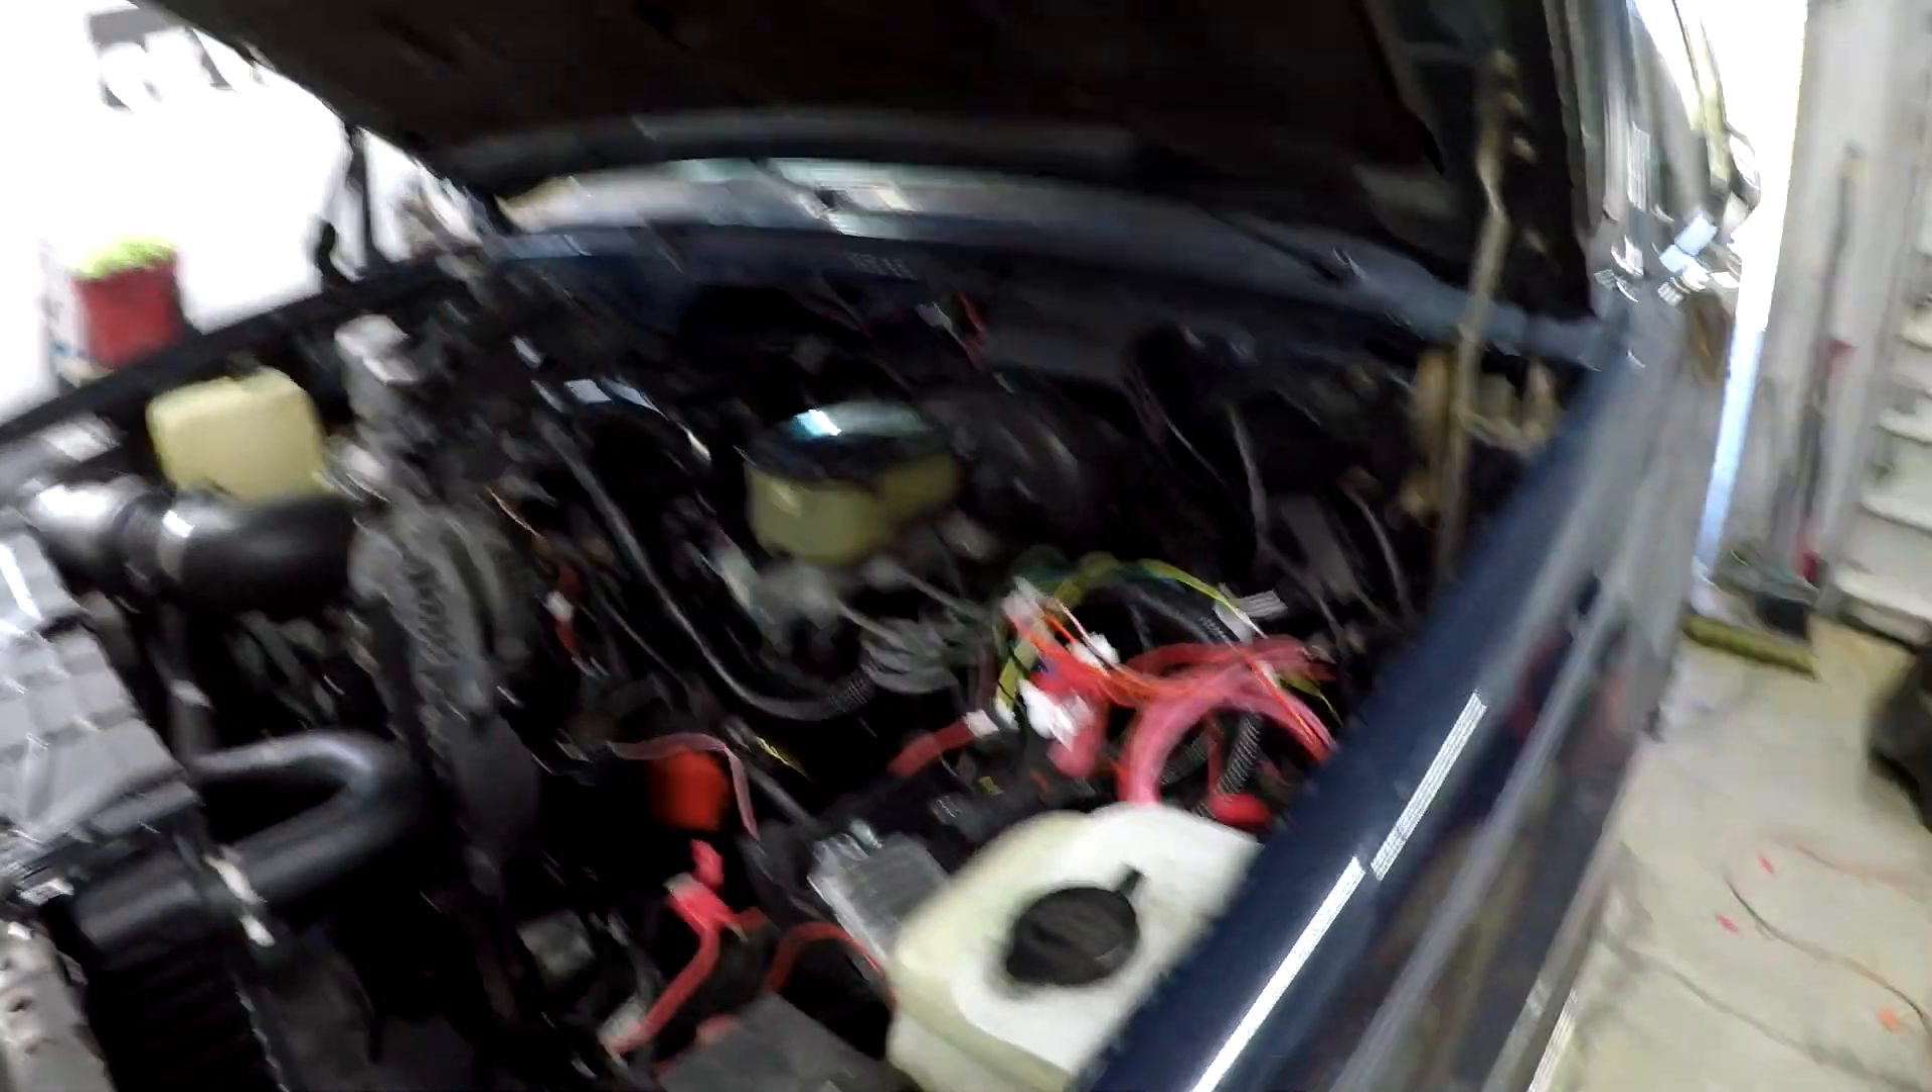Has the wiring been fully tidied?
No.